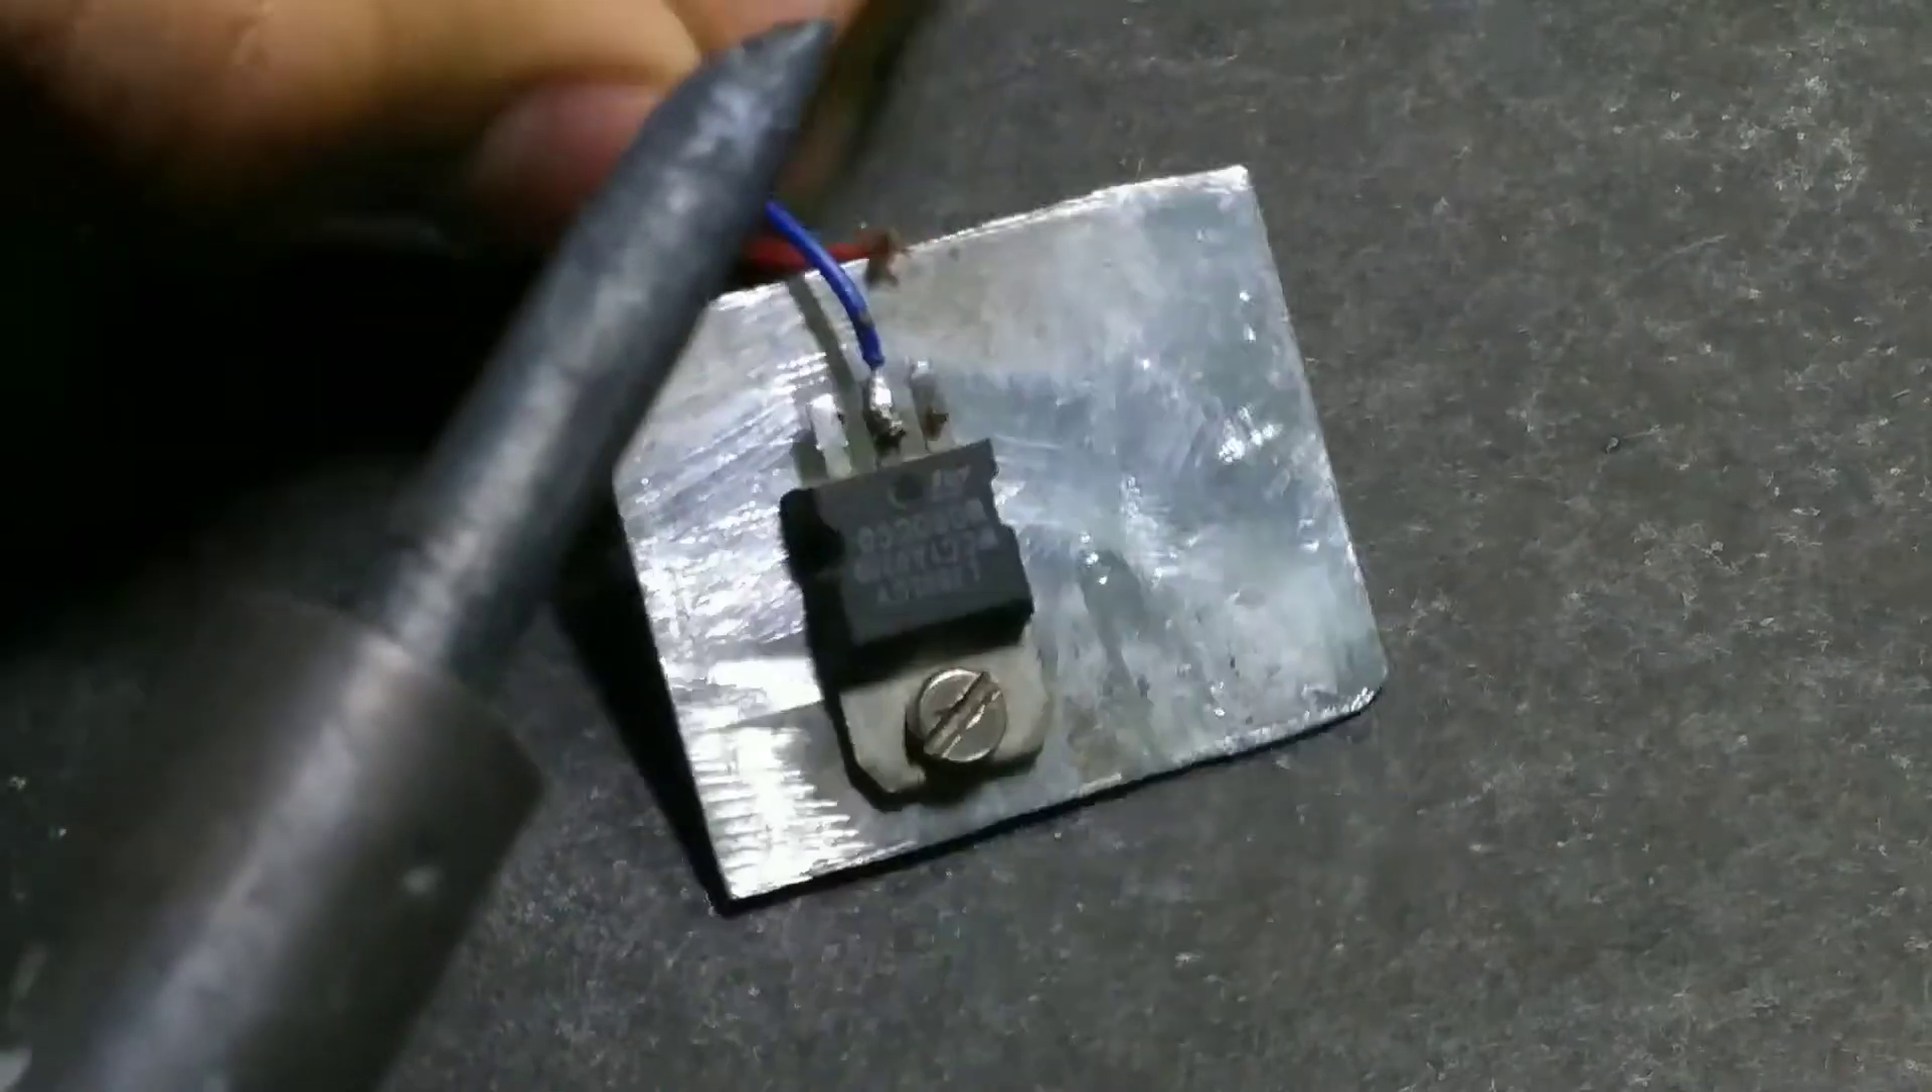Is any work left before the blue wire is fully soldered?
No.